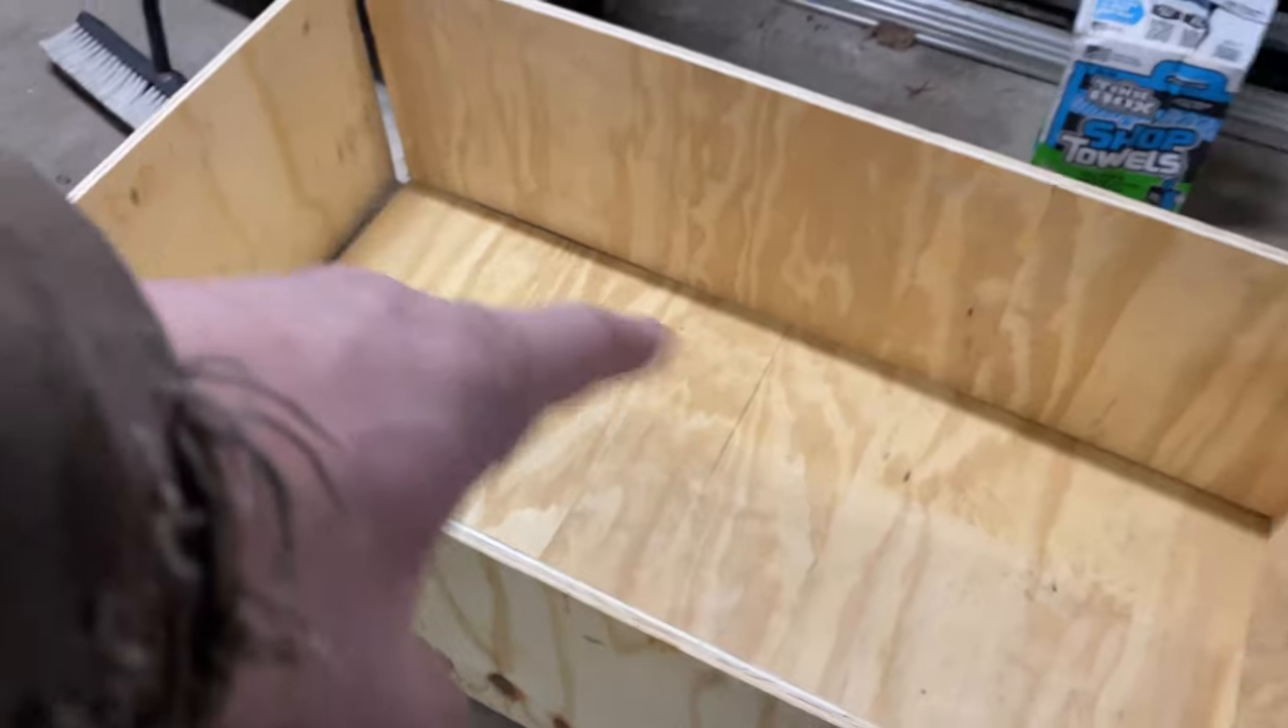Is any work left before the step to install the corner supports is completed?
Yes.